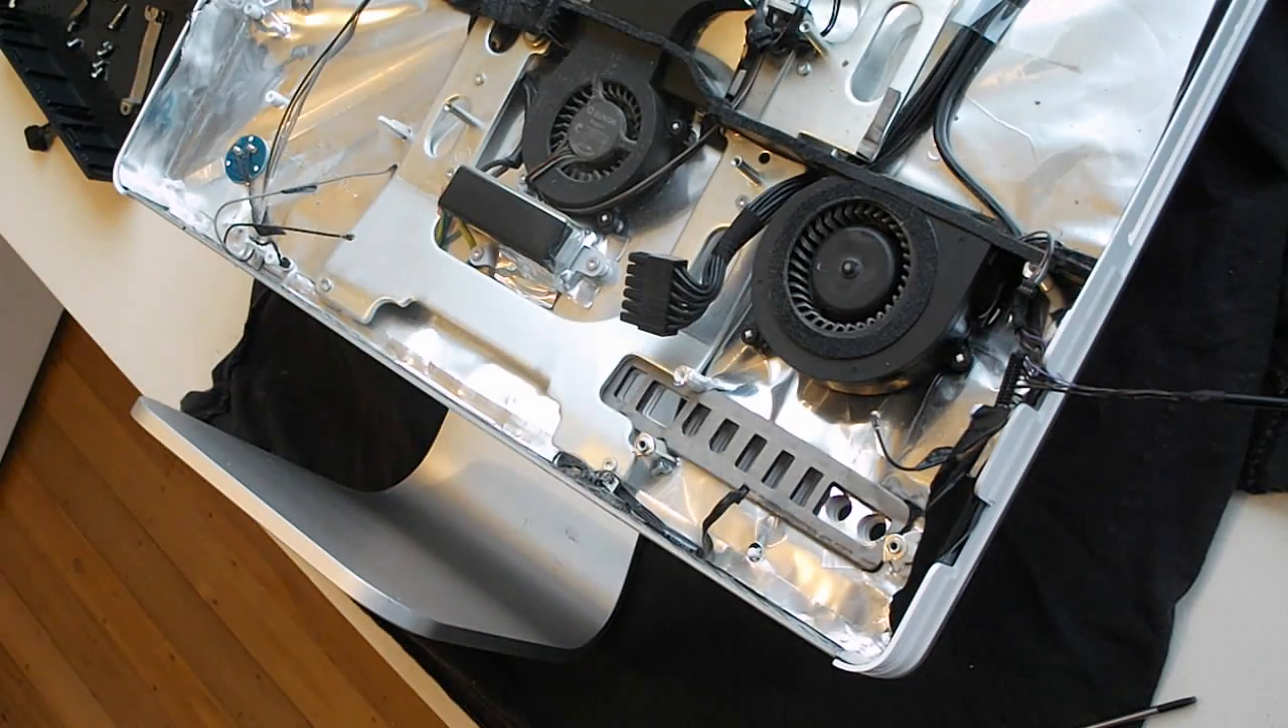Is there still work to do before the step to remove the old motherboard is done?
No.